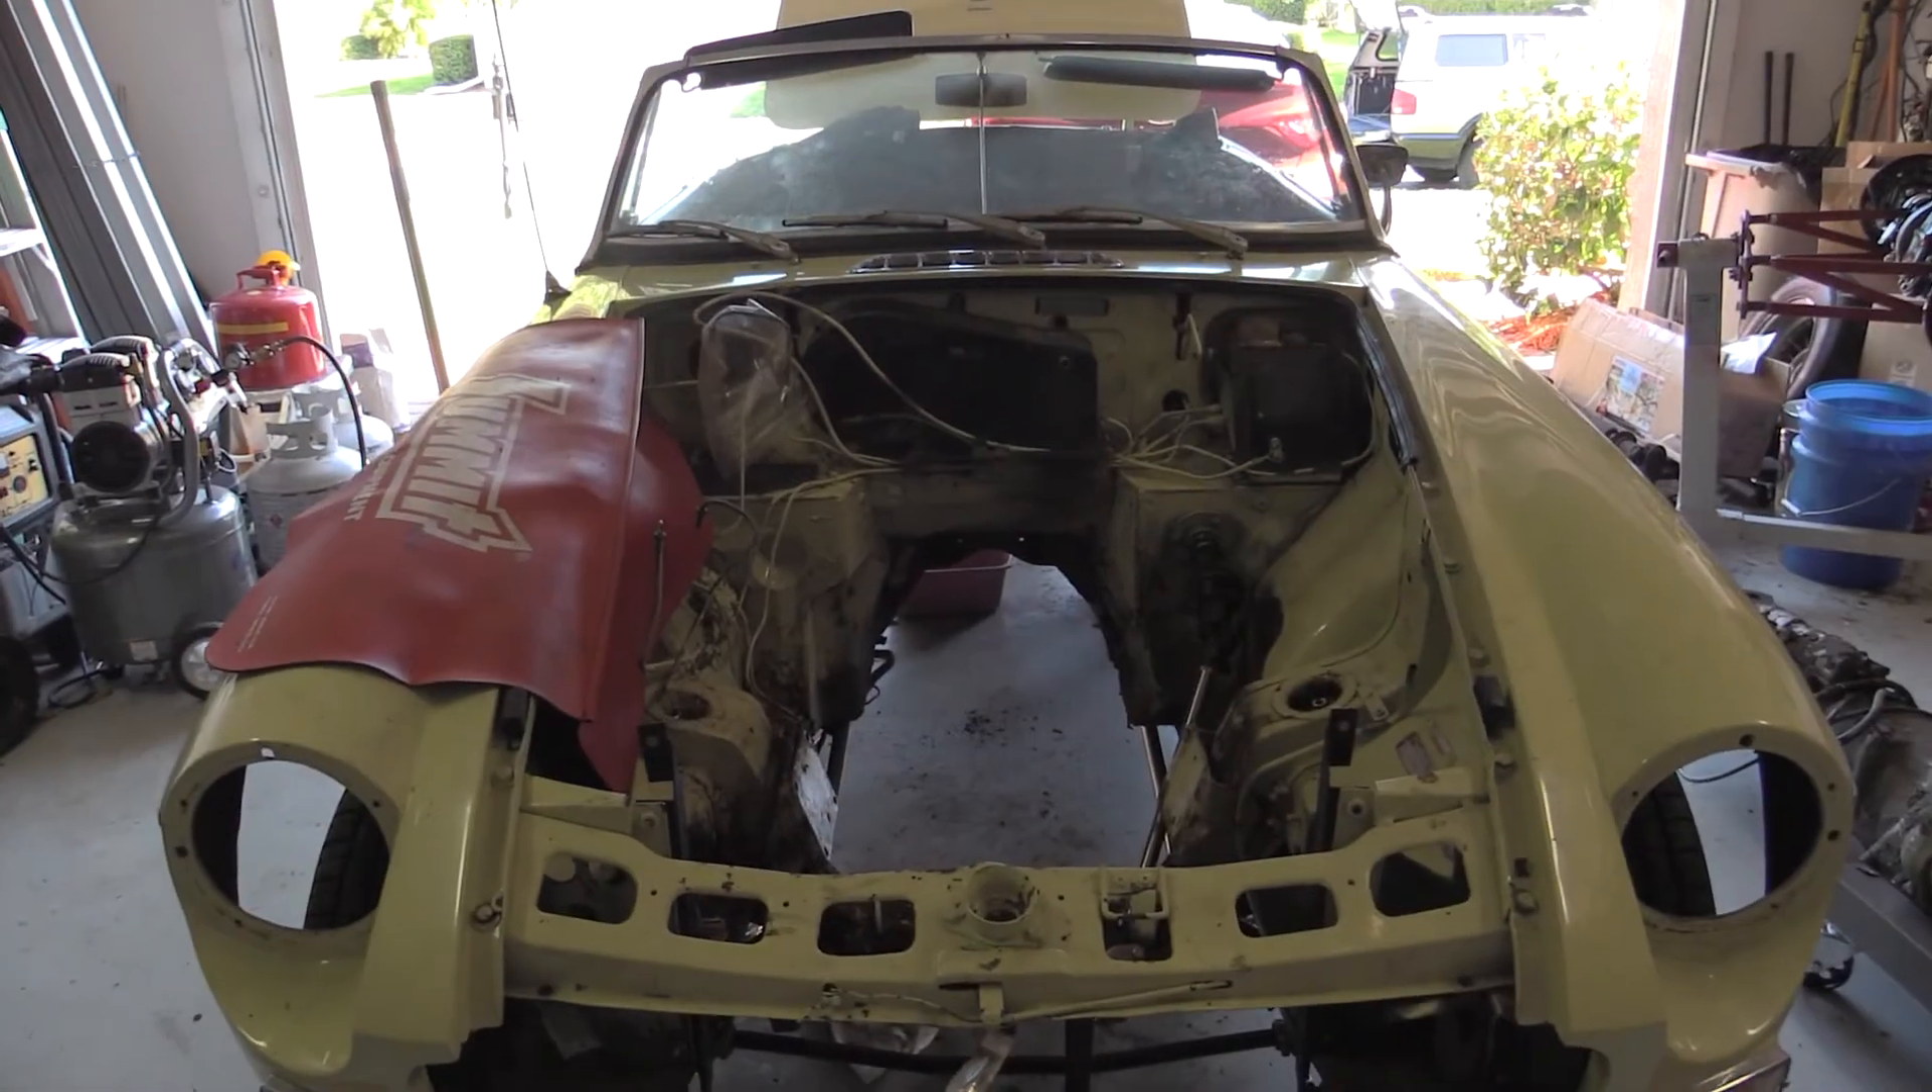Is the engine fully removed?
Yes.